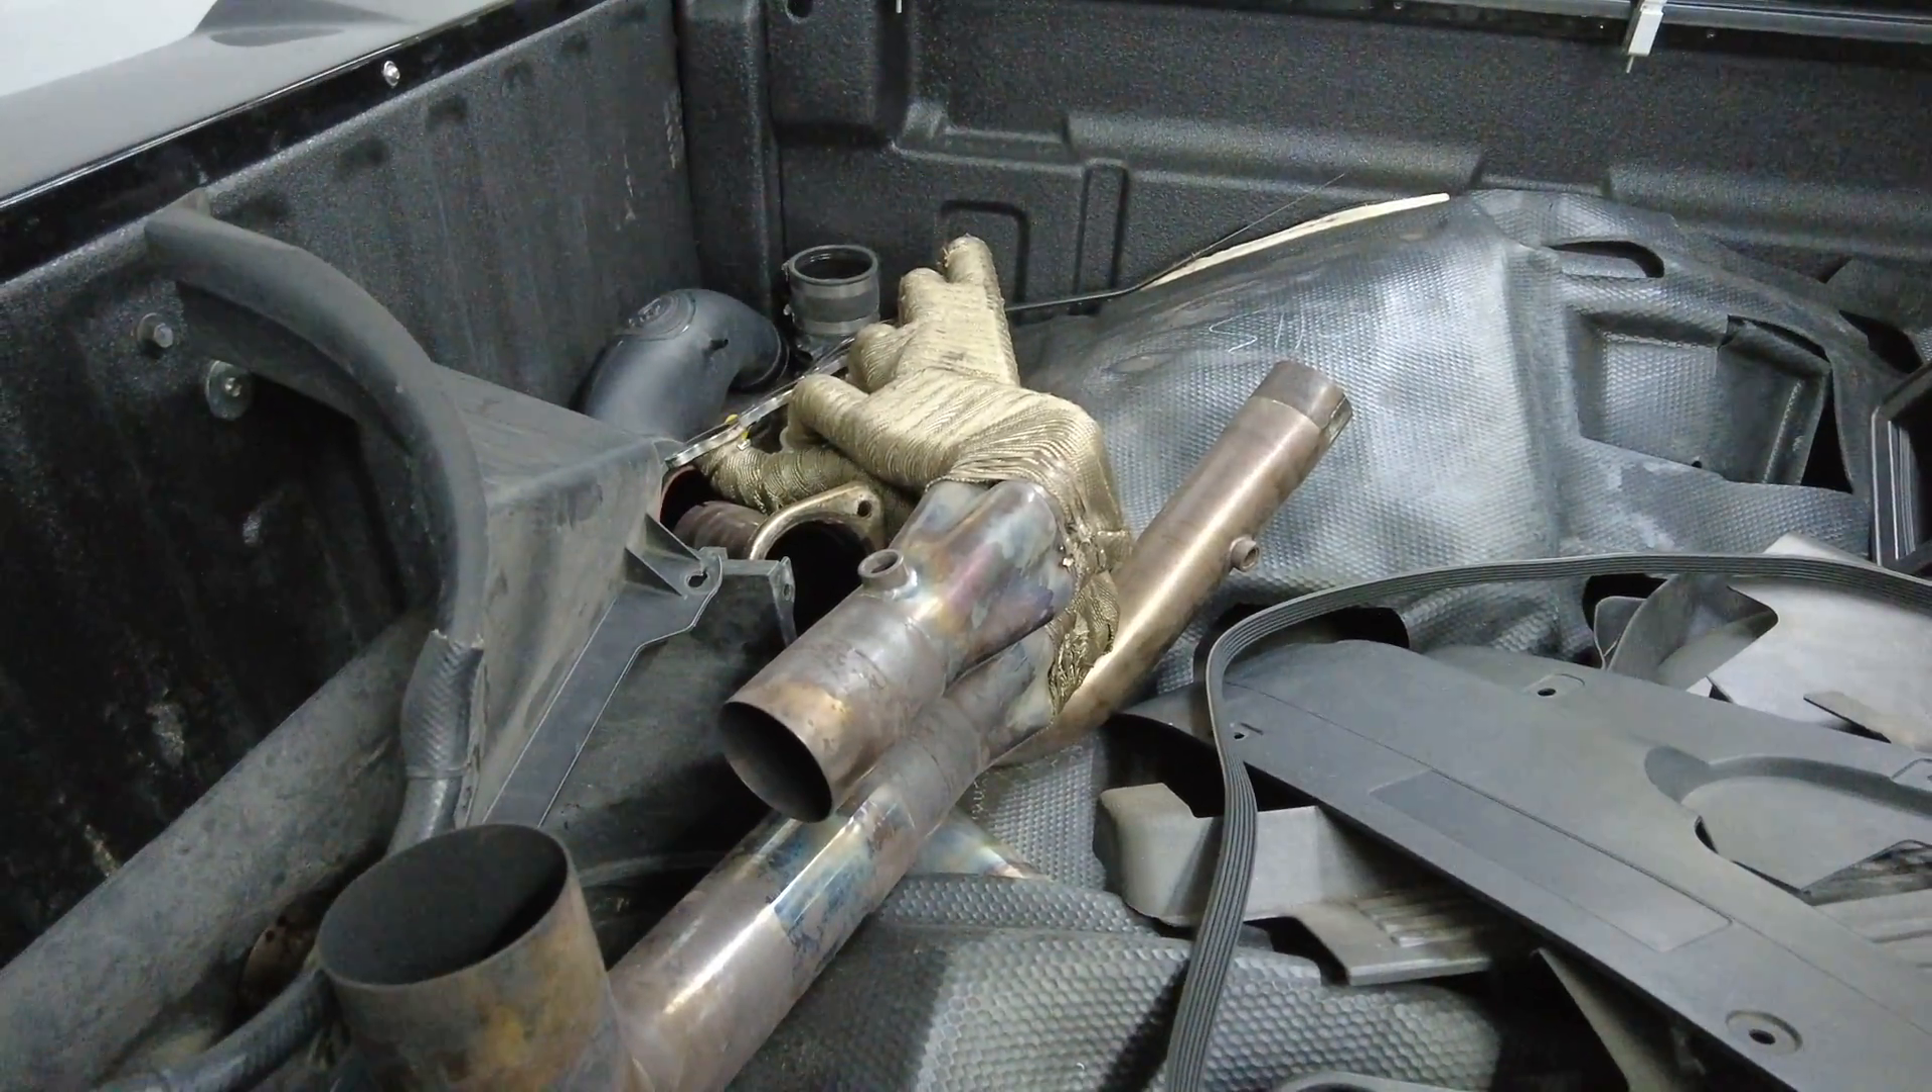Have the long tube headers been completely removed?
Yes.